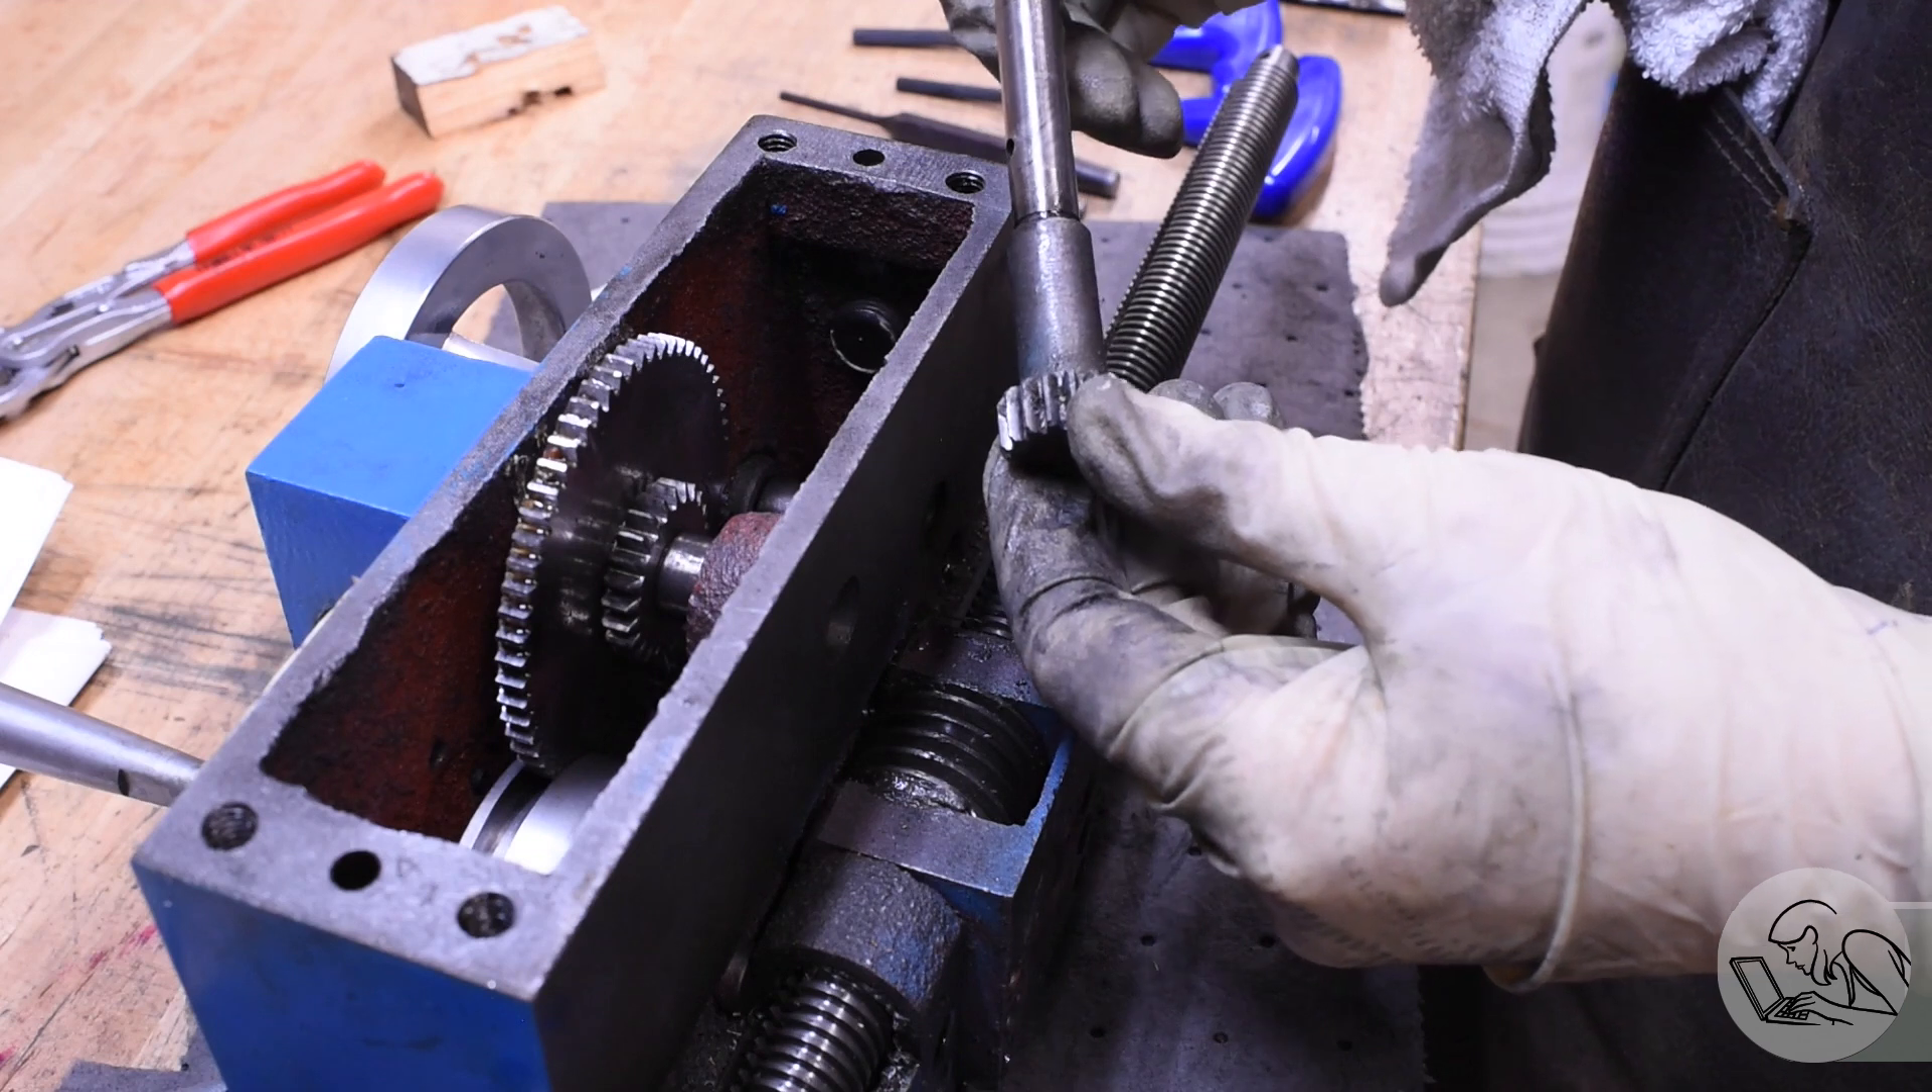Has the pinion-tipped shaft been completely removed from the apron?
Yes.